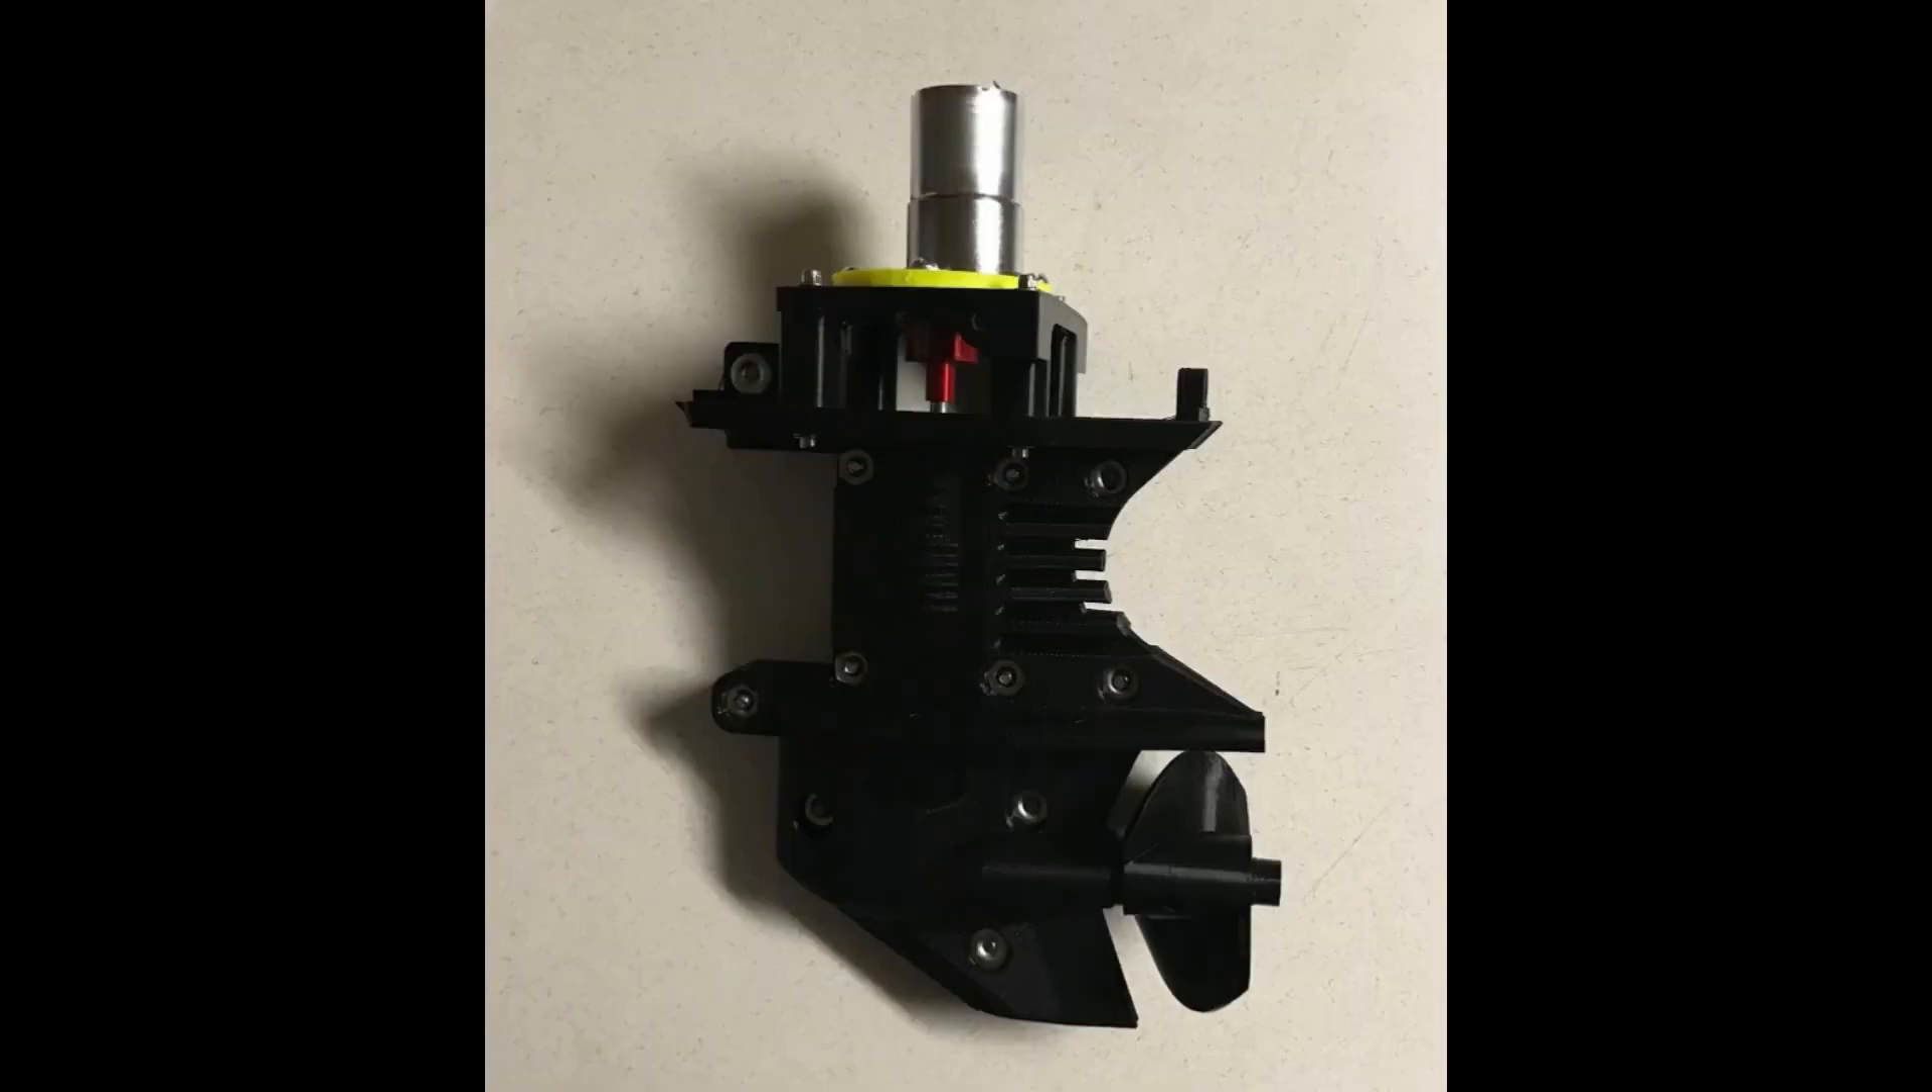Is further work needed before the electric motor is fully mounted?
No.